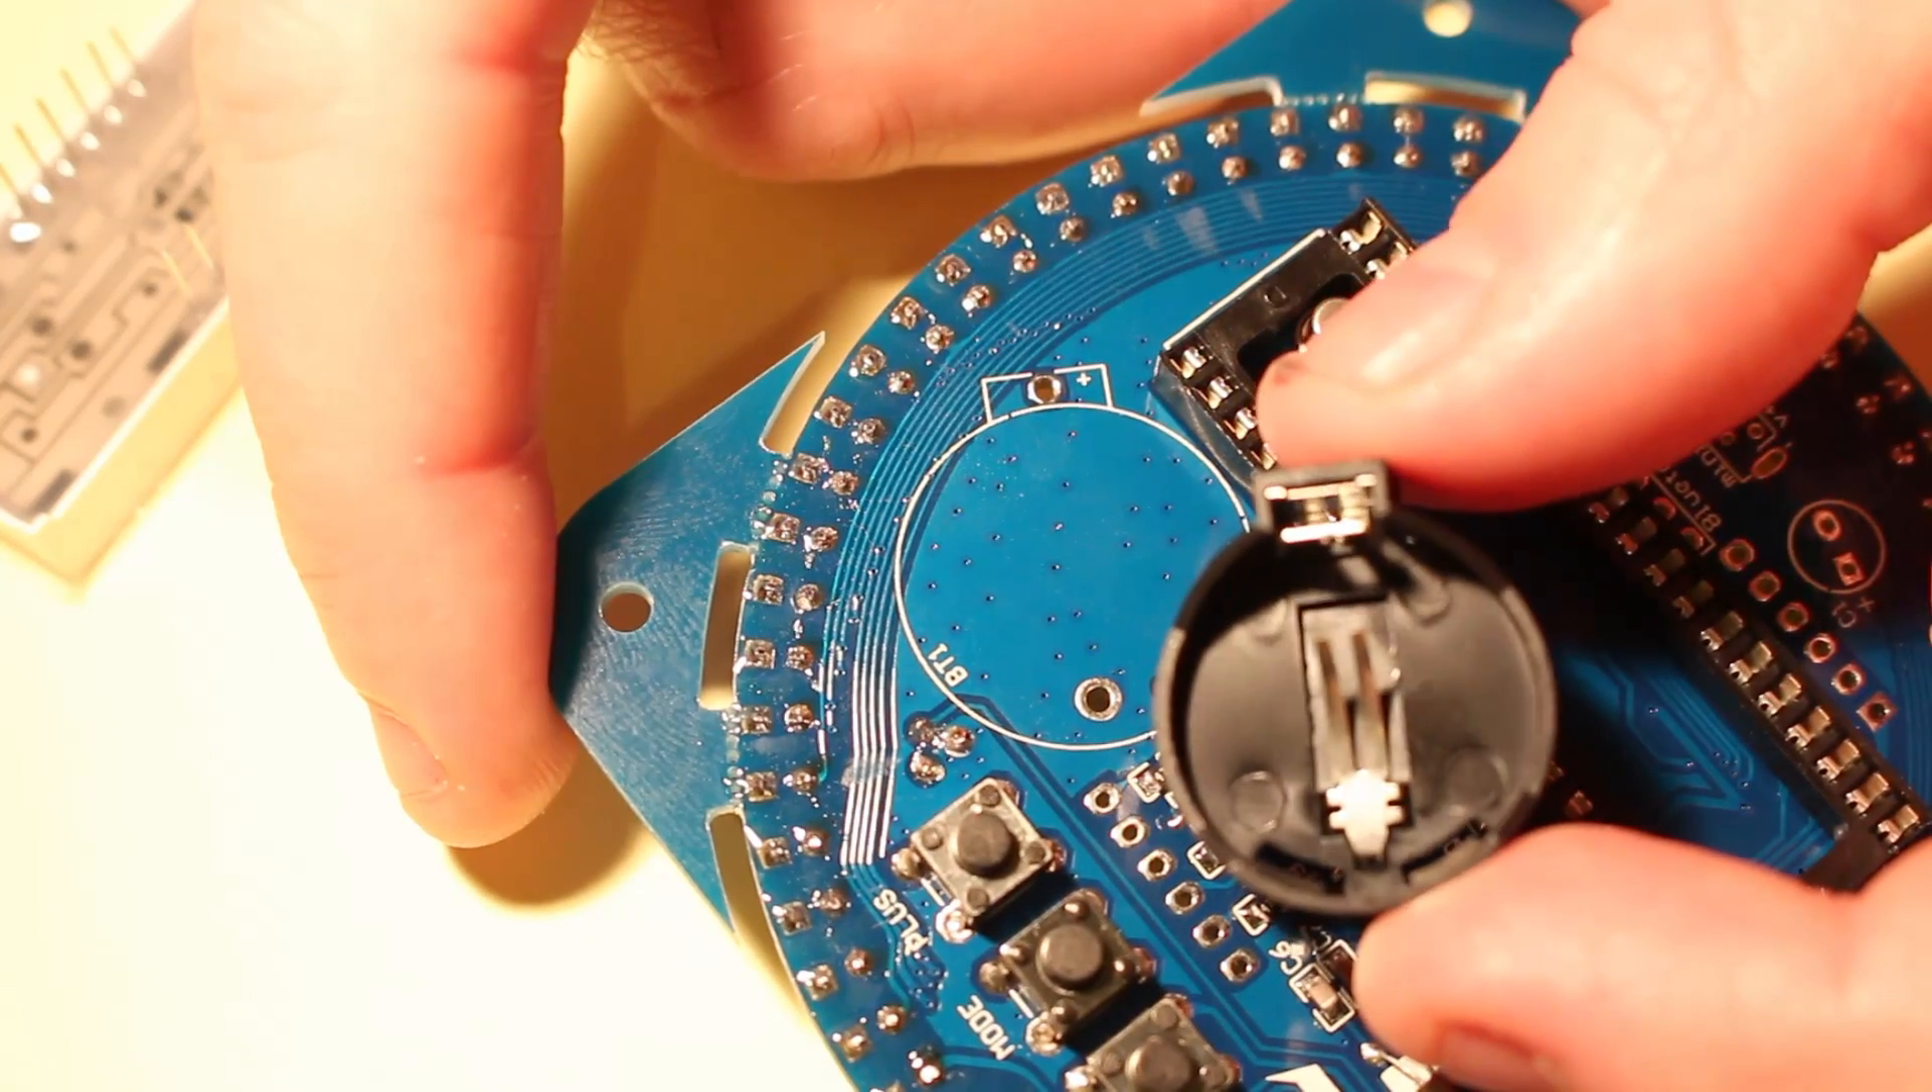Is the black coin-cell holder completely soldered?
No.